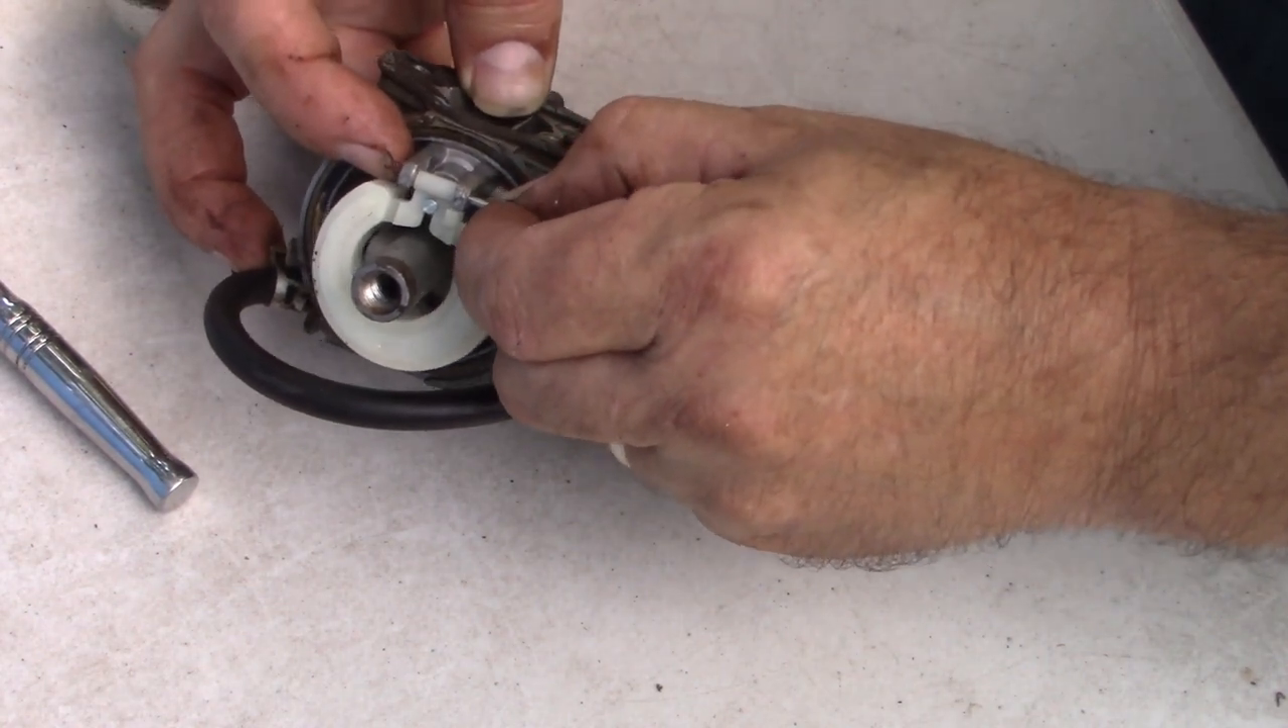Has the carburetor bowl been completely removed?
Yes.